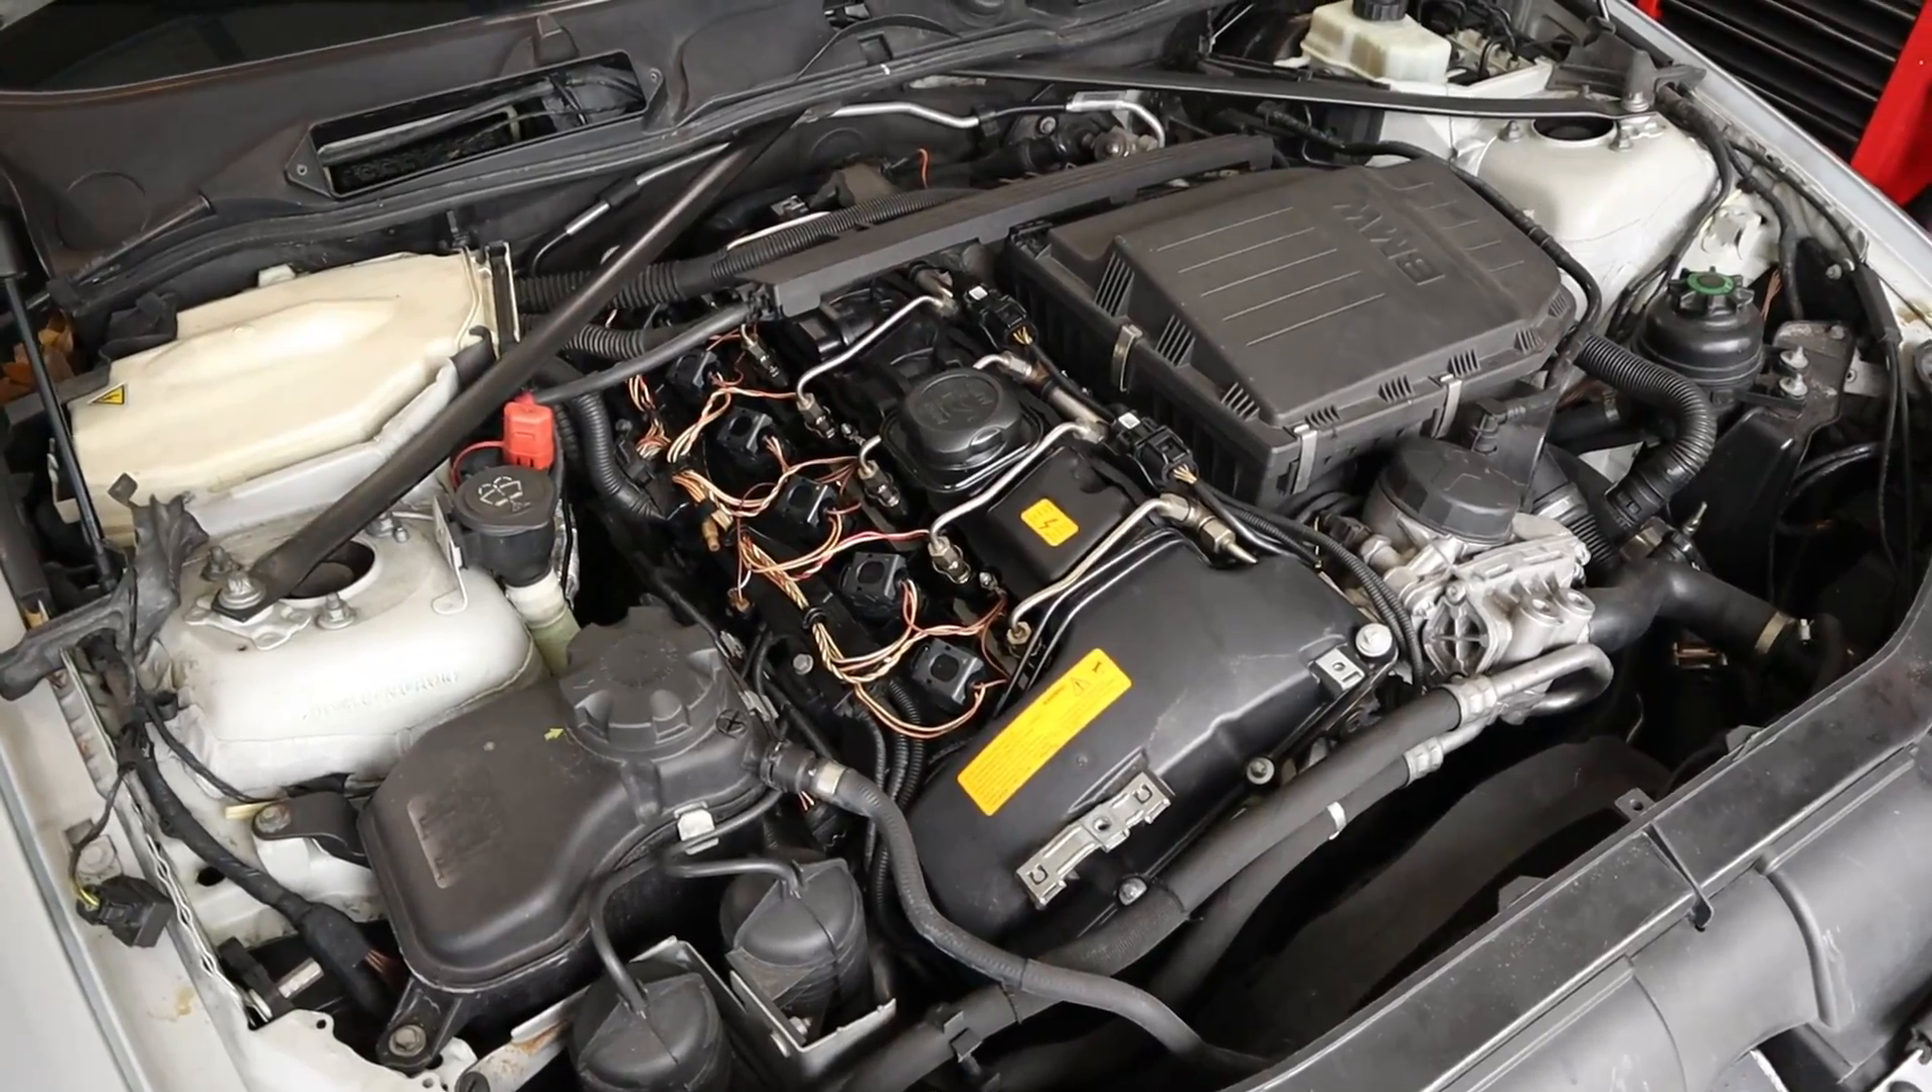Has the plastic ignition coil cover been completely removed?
Yes.